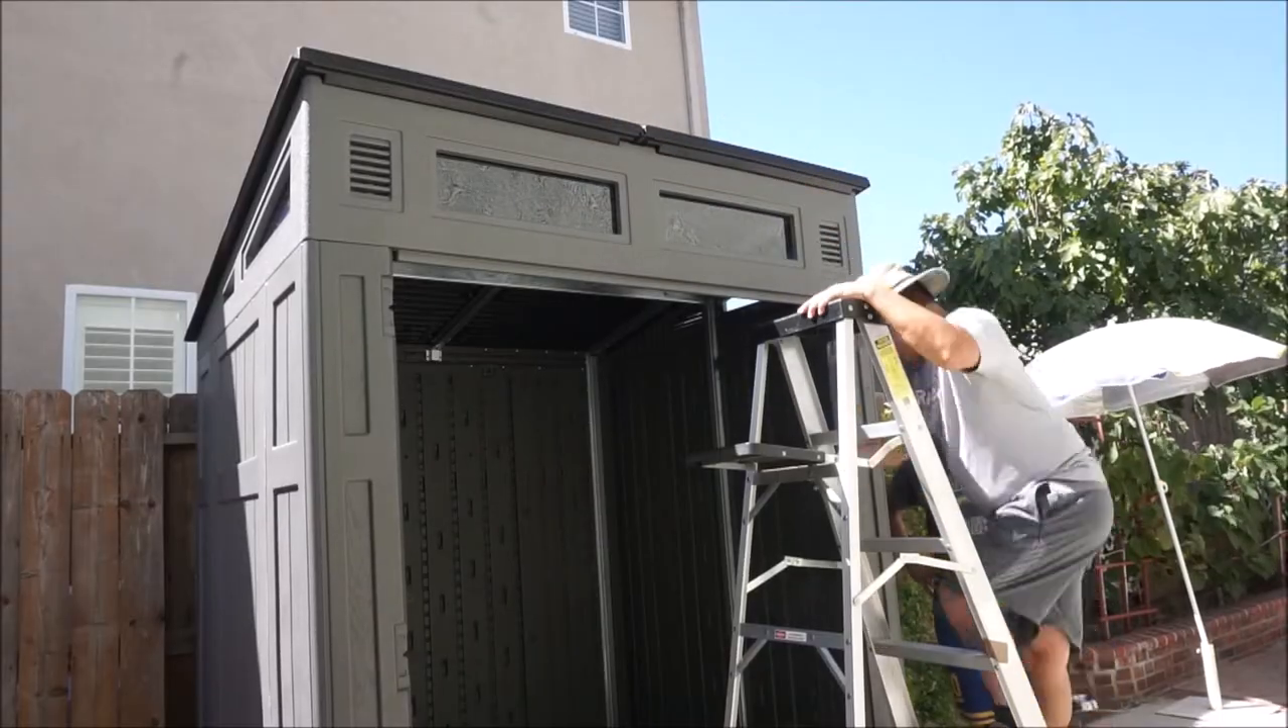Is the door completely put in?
No.